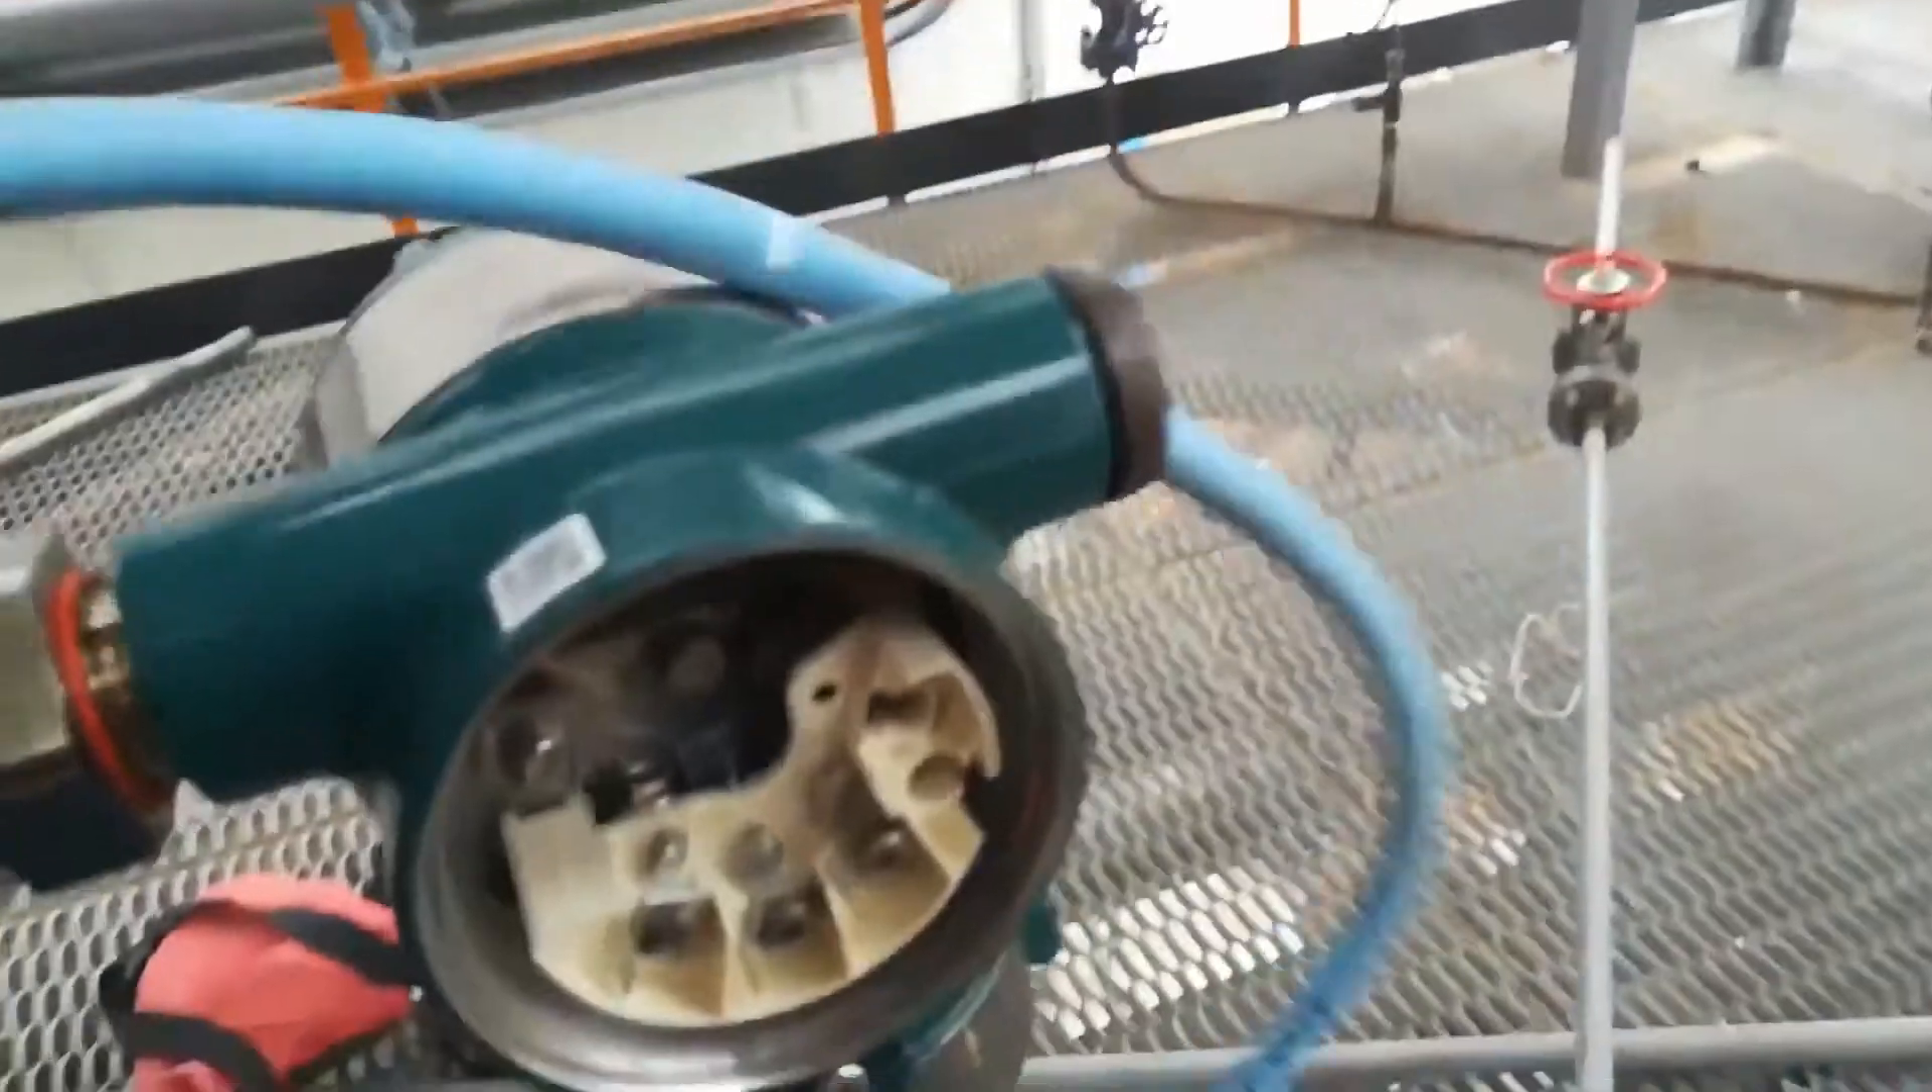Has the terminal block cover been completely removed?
Yes.